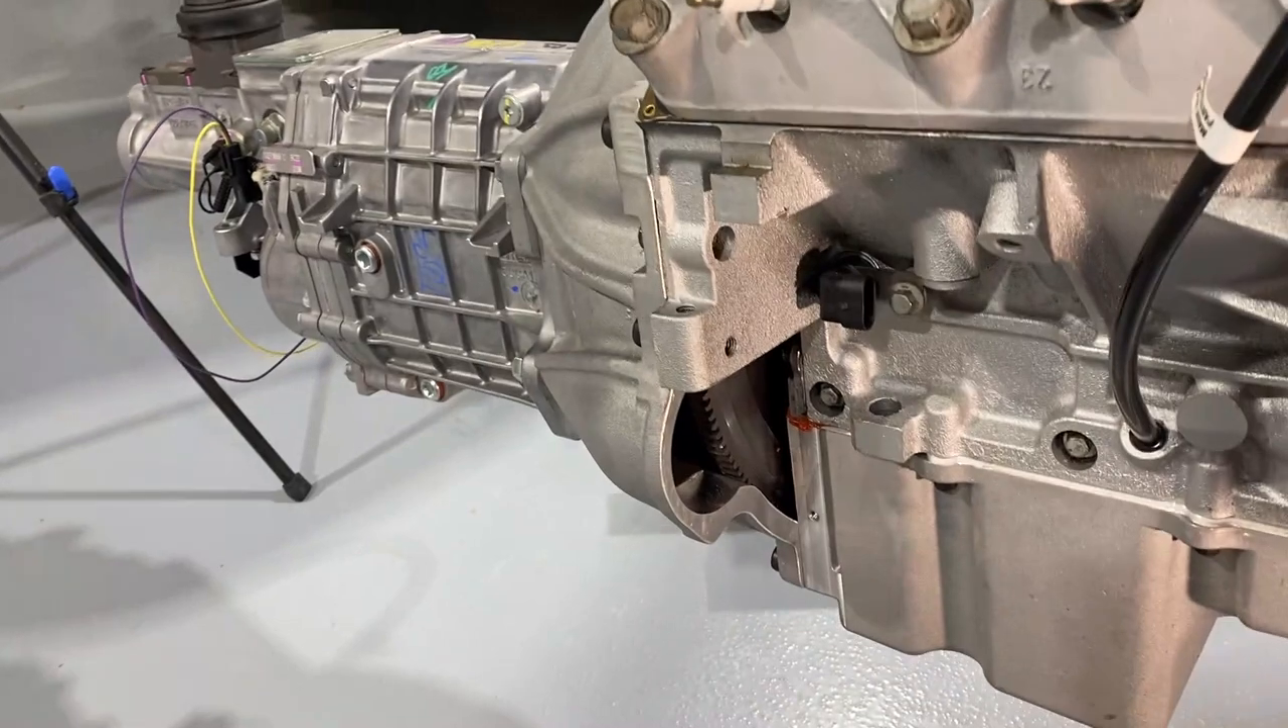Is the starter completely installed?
No.